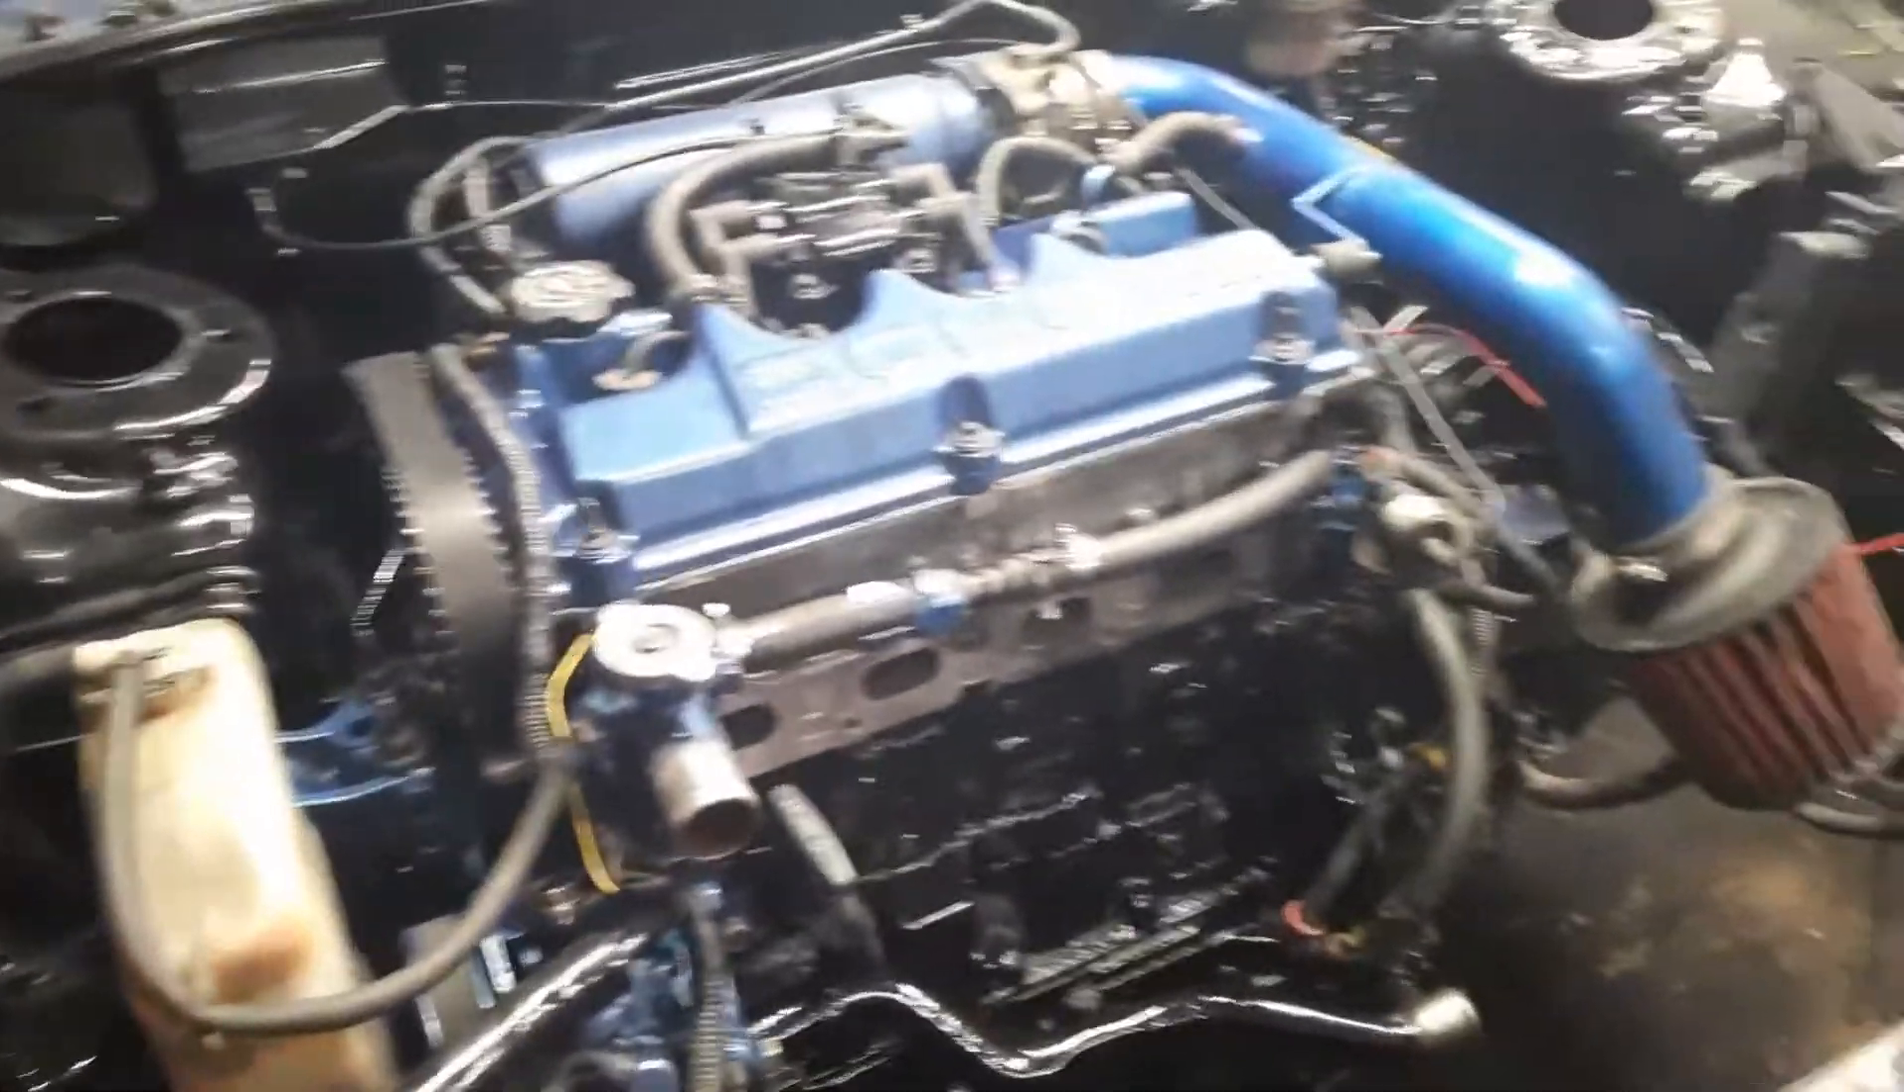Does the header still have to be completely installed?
Yes.